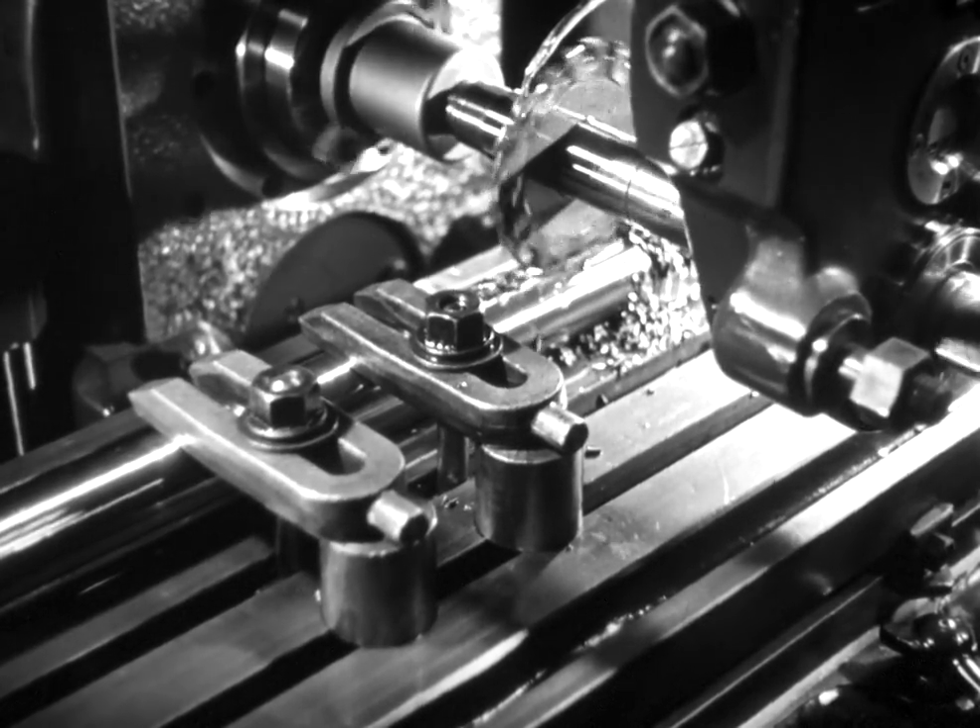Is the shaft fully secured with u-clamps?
Yes.